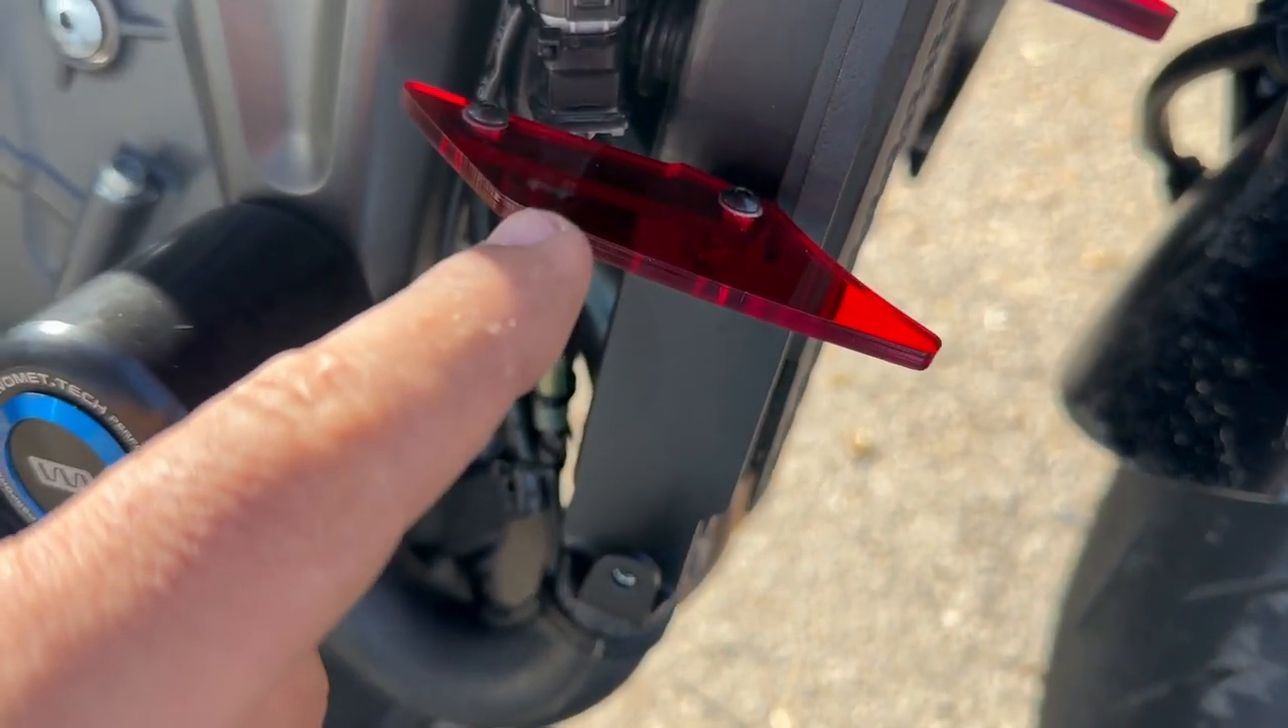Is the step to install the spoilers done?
Yes.